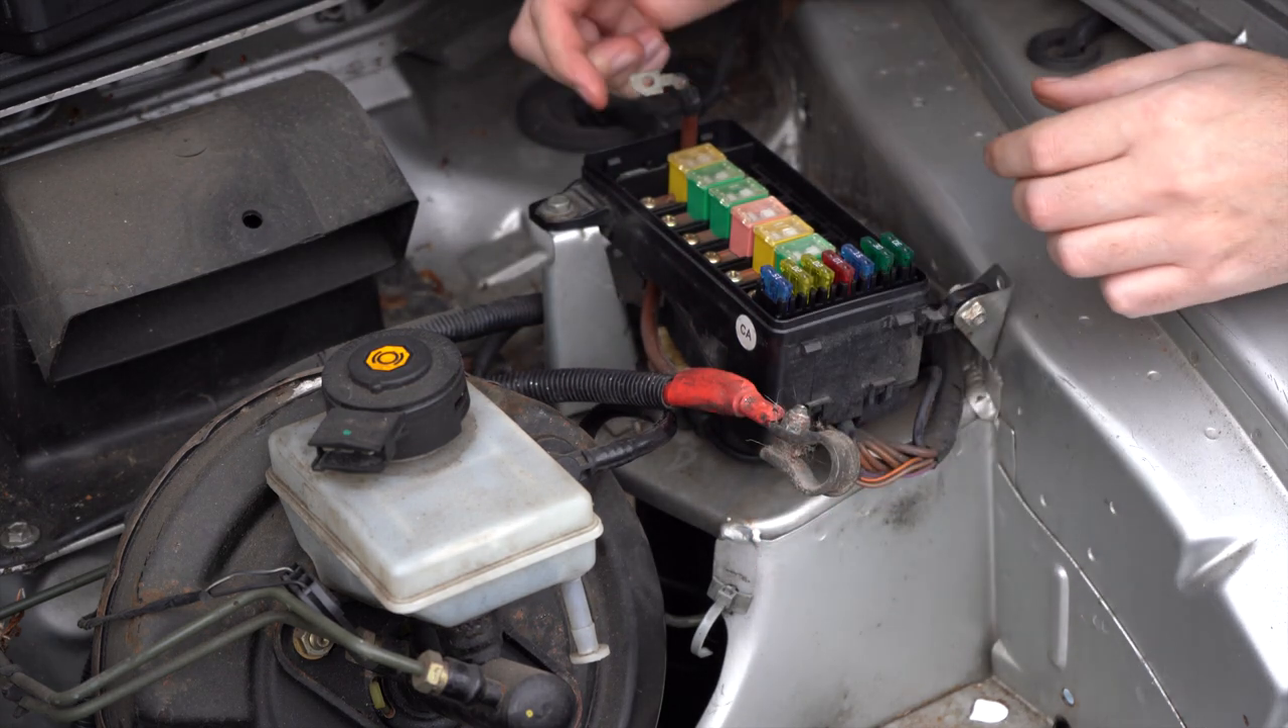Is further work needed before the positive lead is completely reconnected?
Yes.